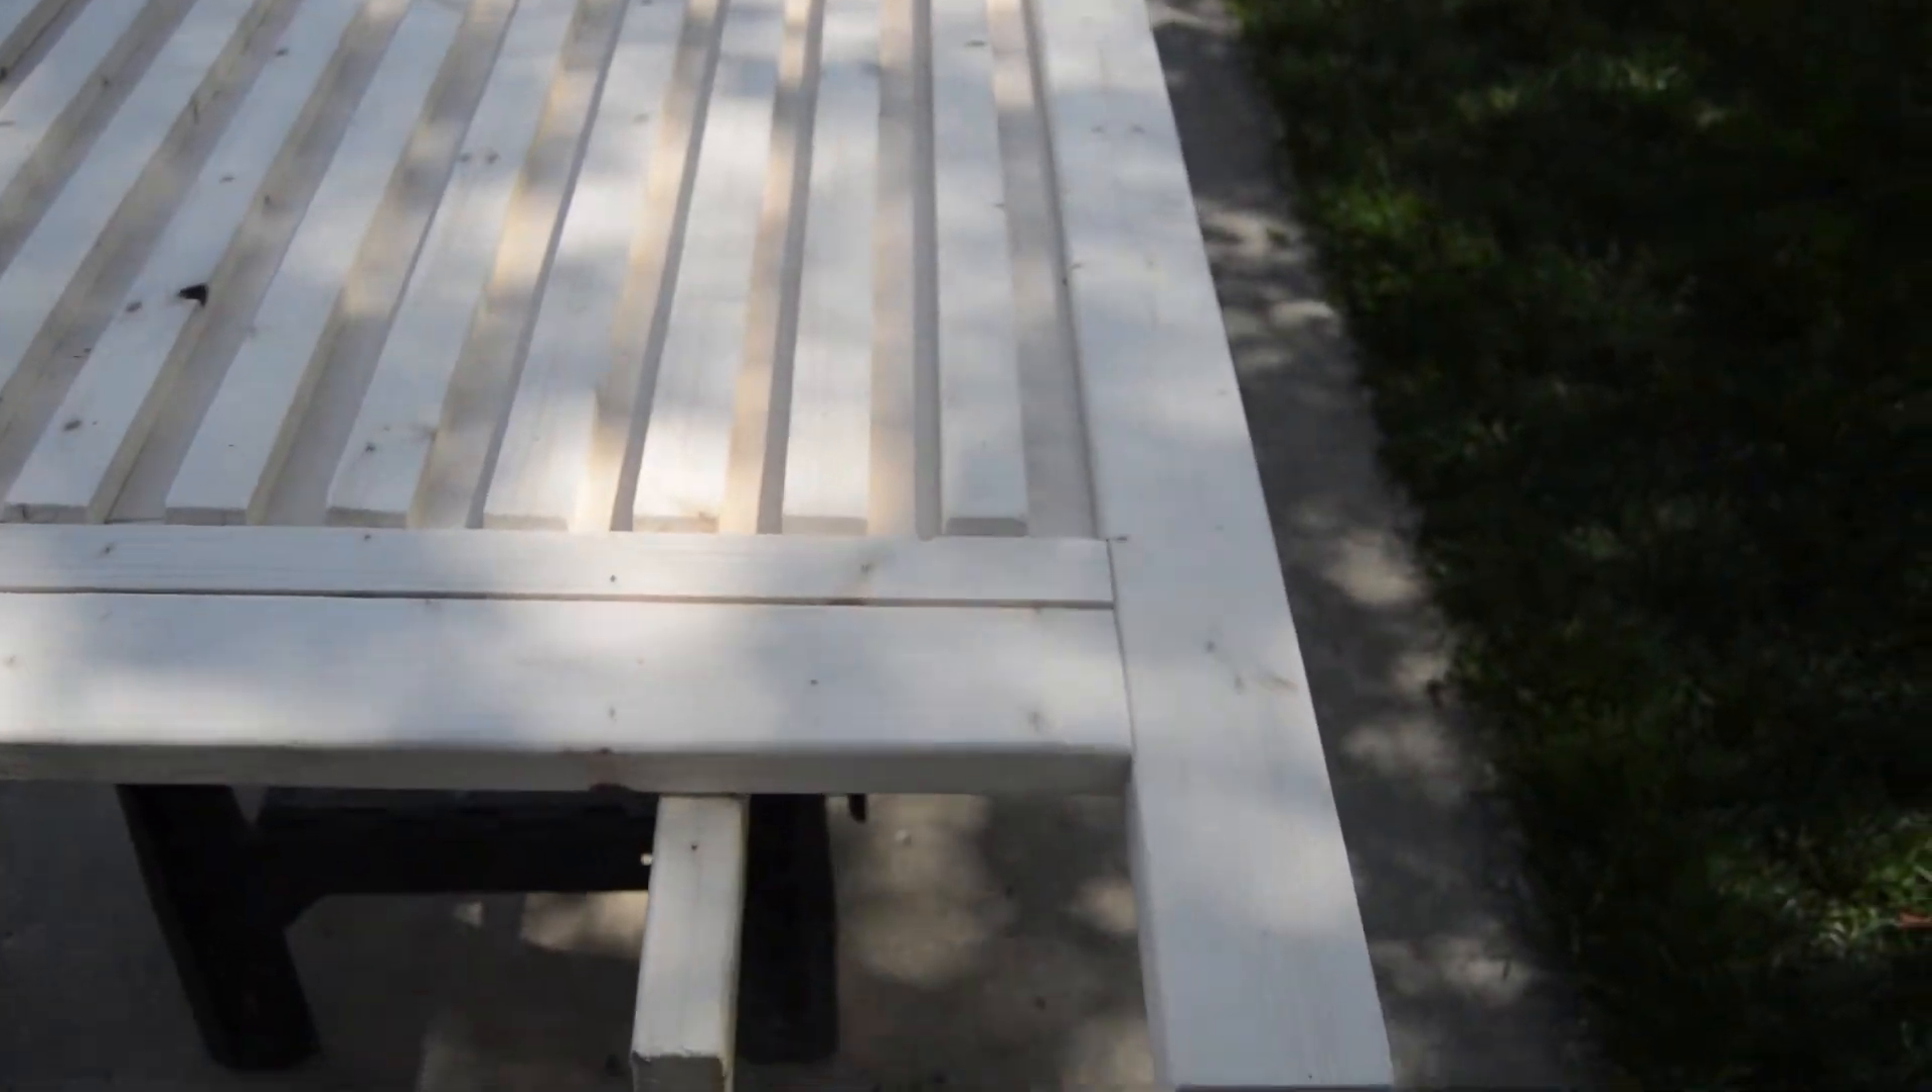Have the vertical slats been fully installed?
Yes.